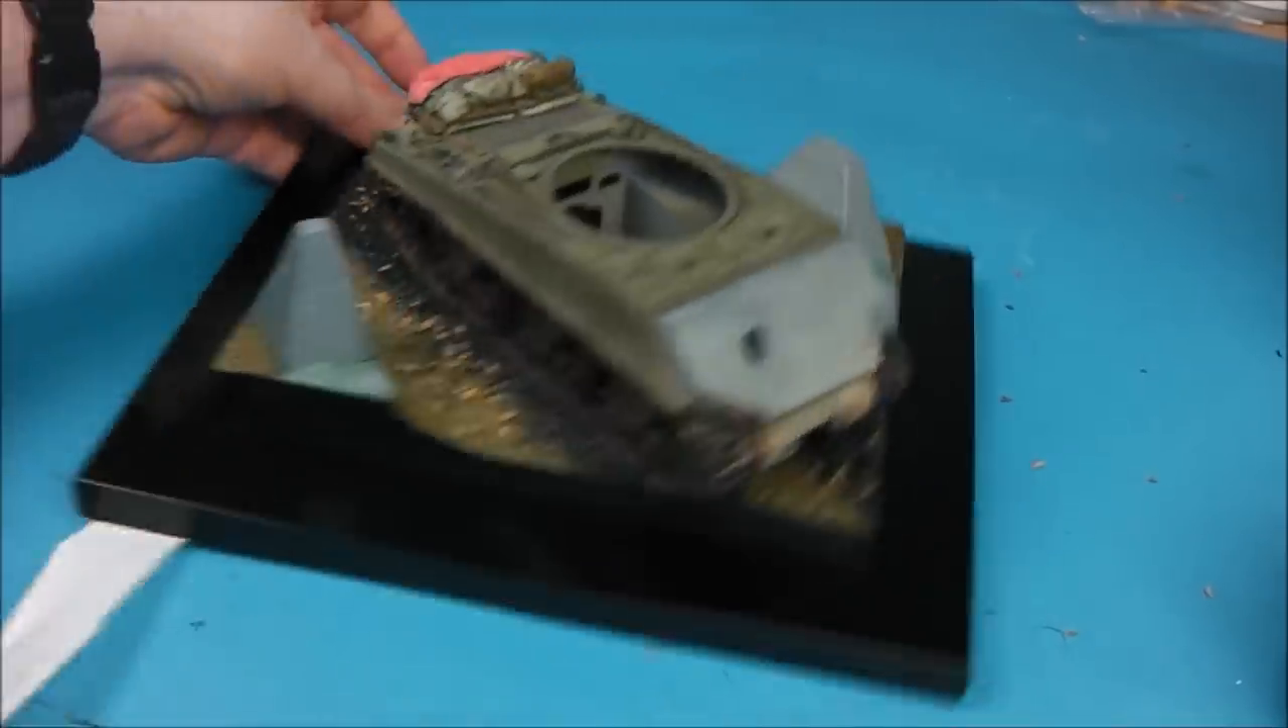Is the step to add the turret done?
No.